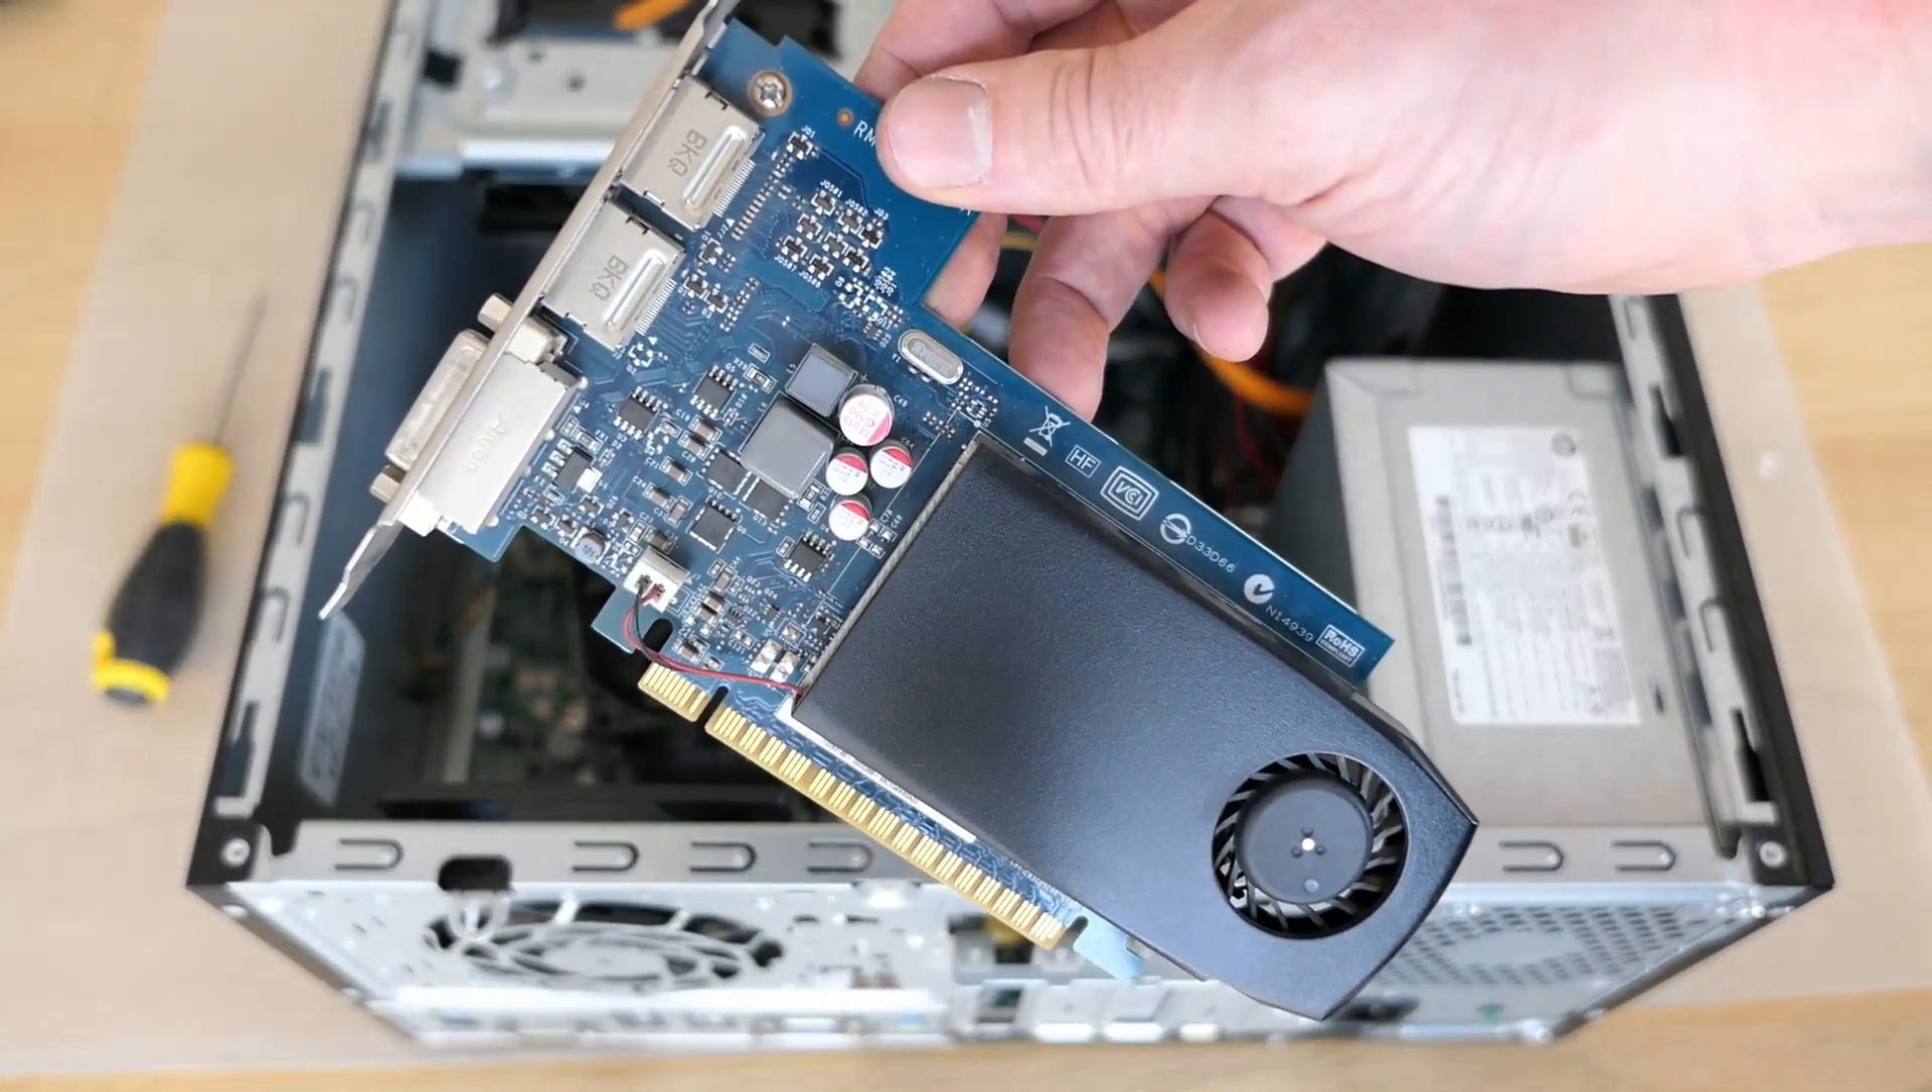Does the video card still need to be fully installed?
Yes.